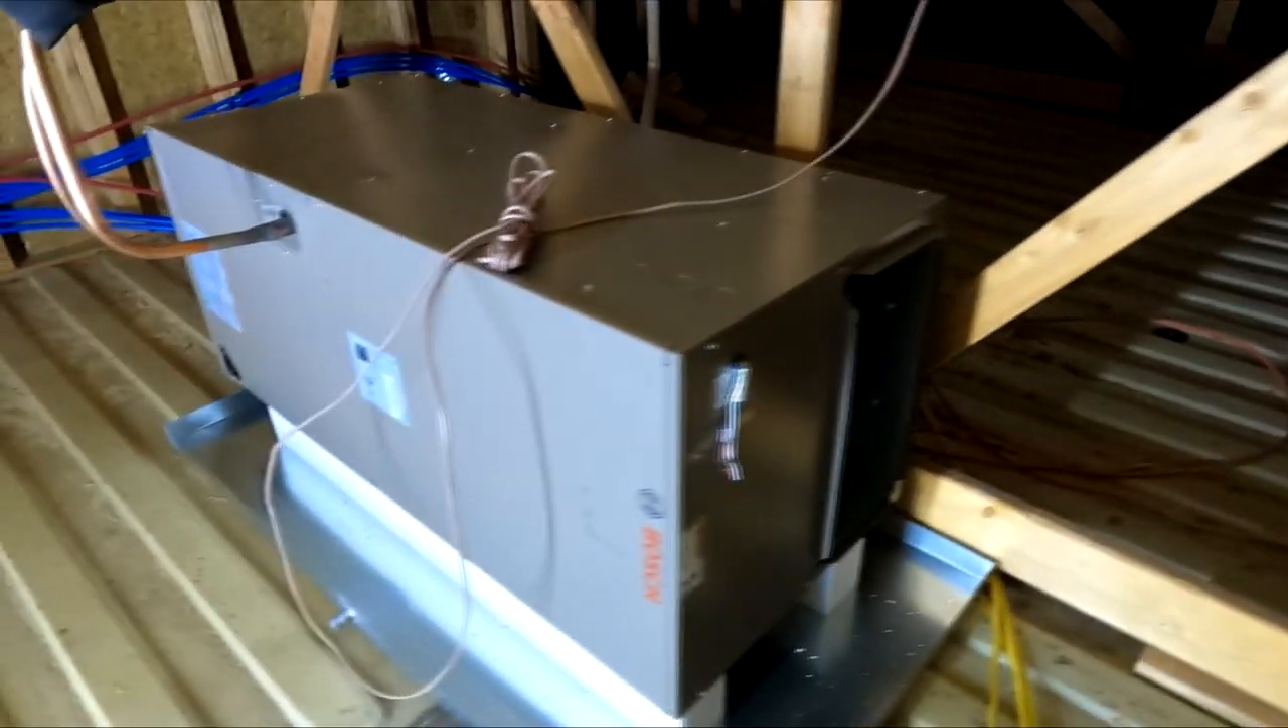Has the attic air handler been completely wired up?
No.